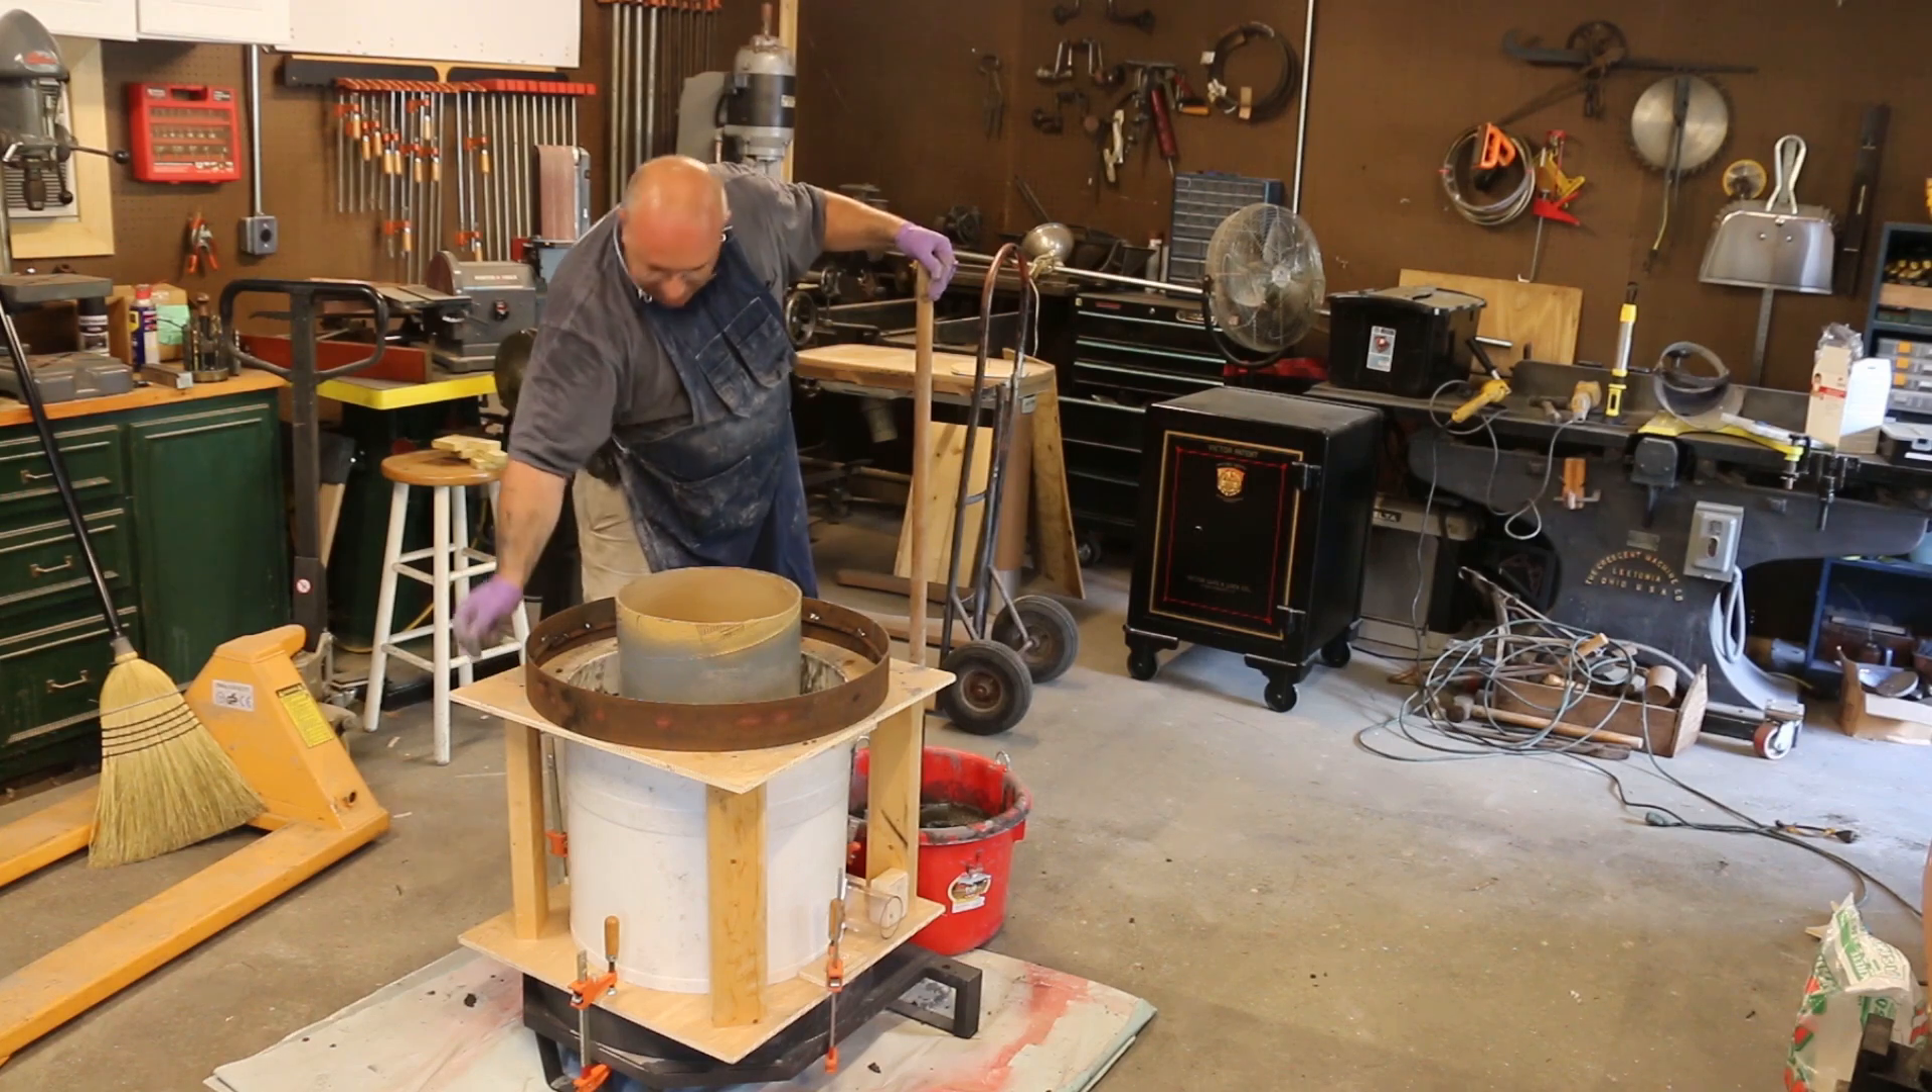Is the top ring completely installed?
Yes.